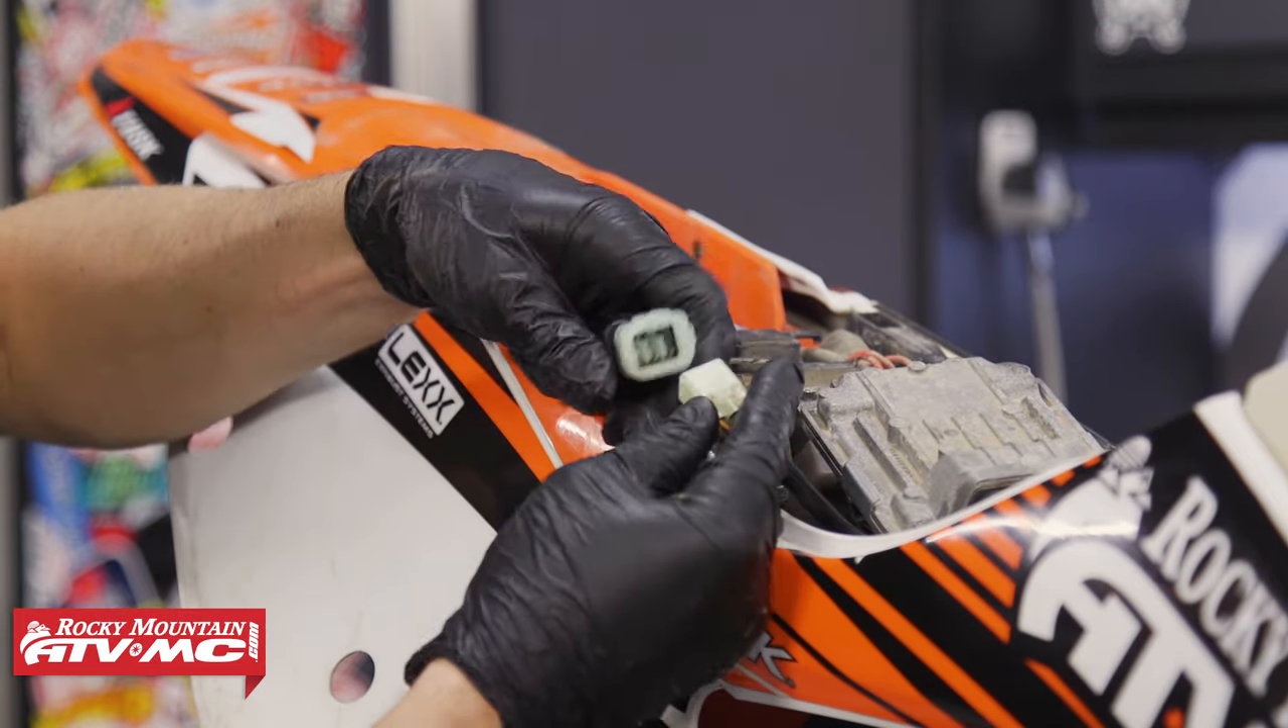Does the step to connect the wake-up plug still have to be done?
Yes.